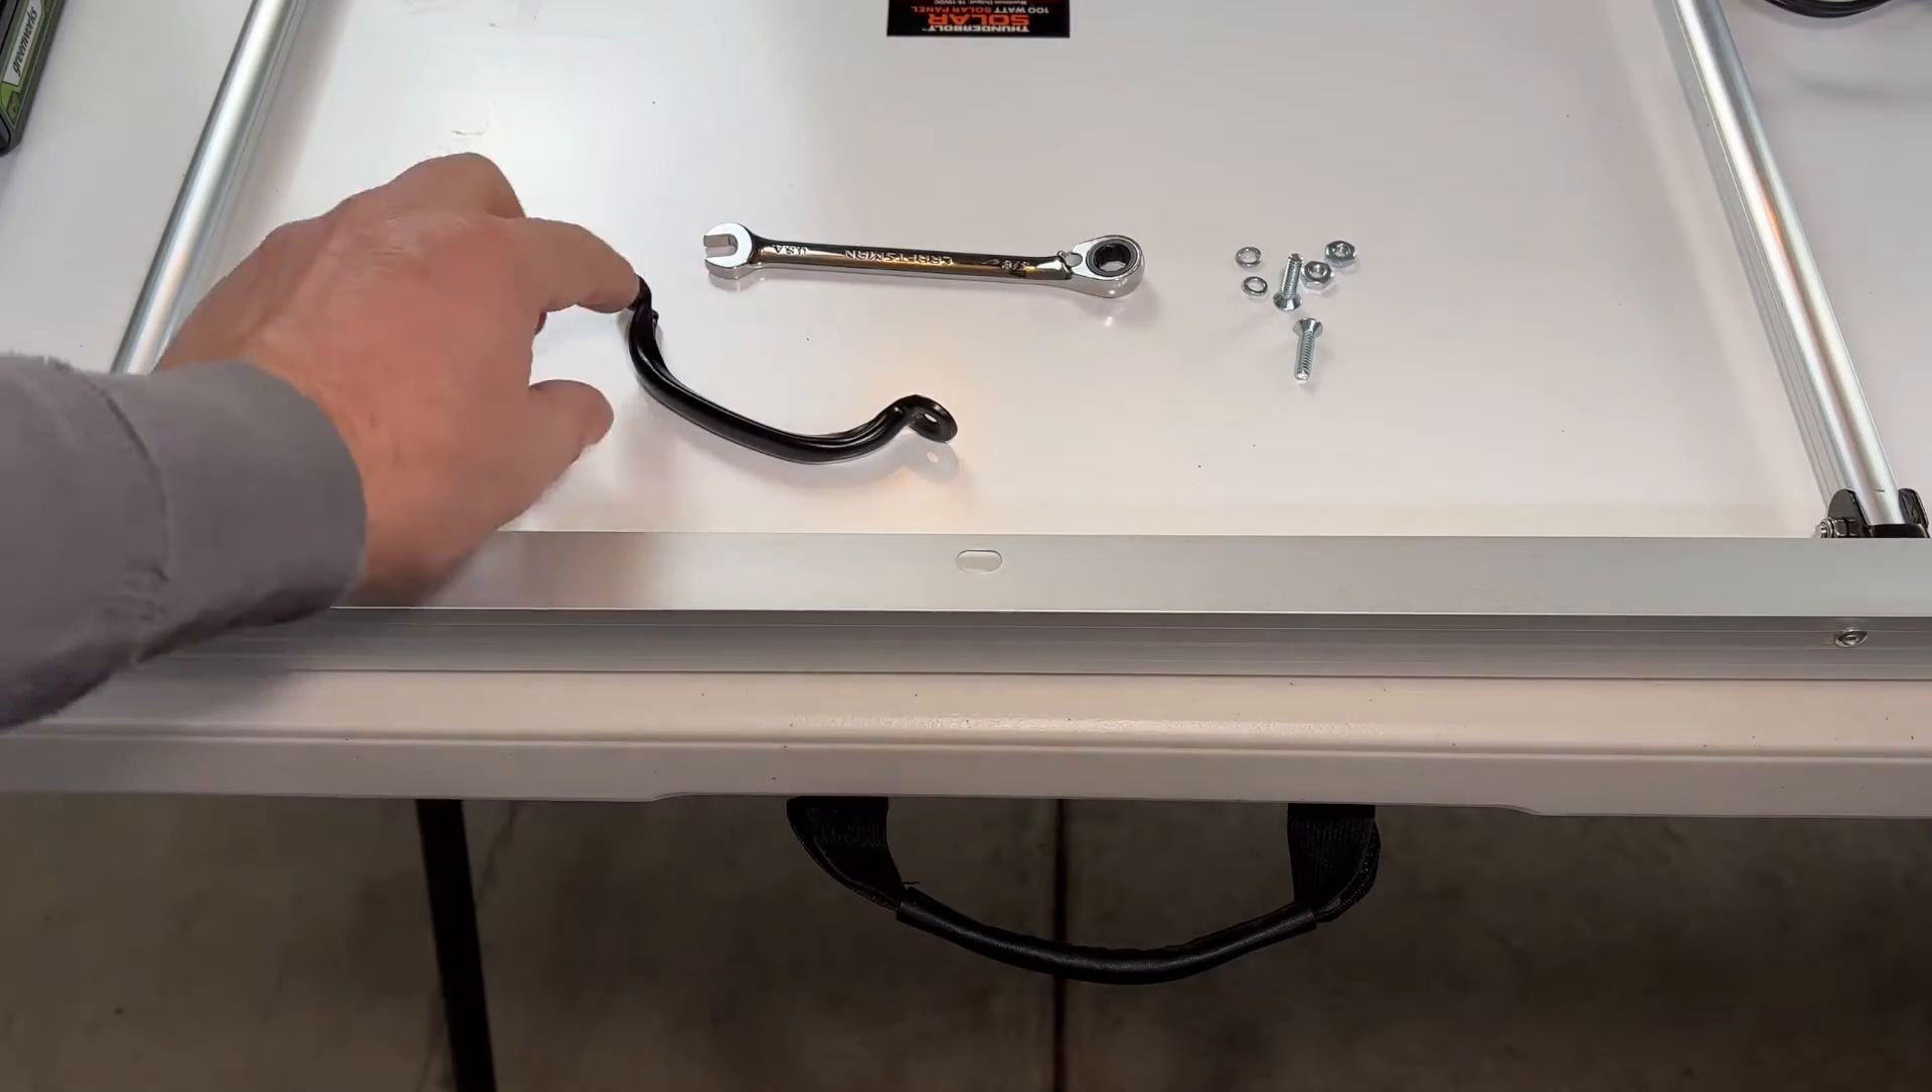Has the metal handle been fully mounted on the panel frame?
No.